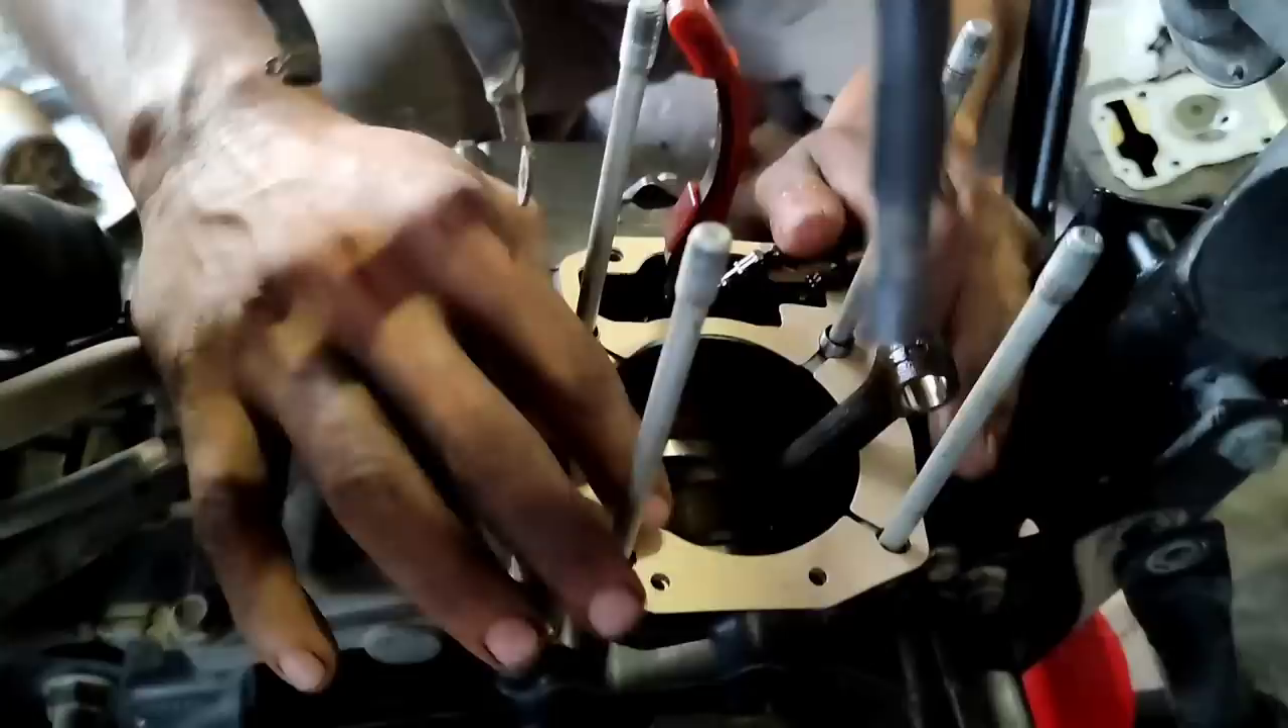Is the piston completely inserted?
No.